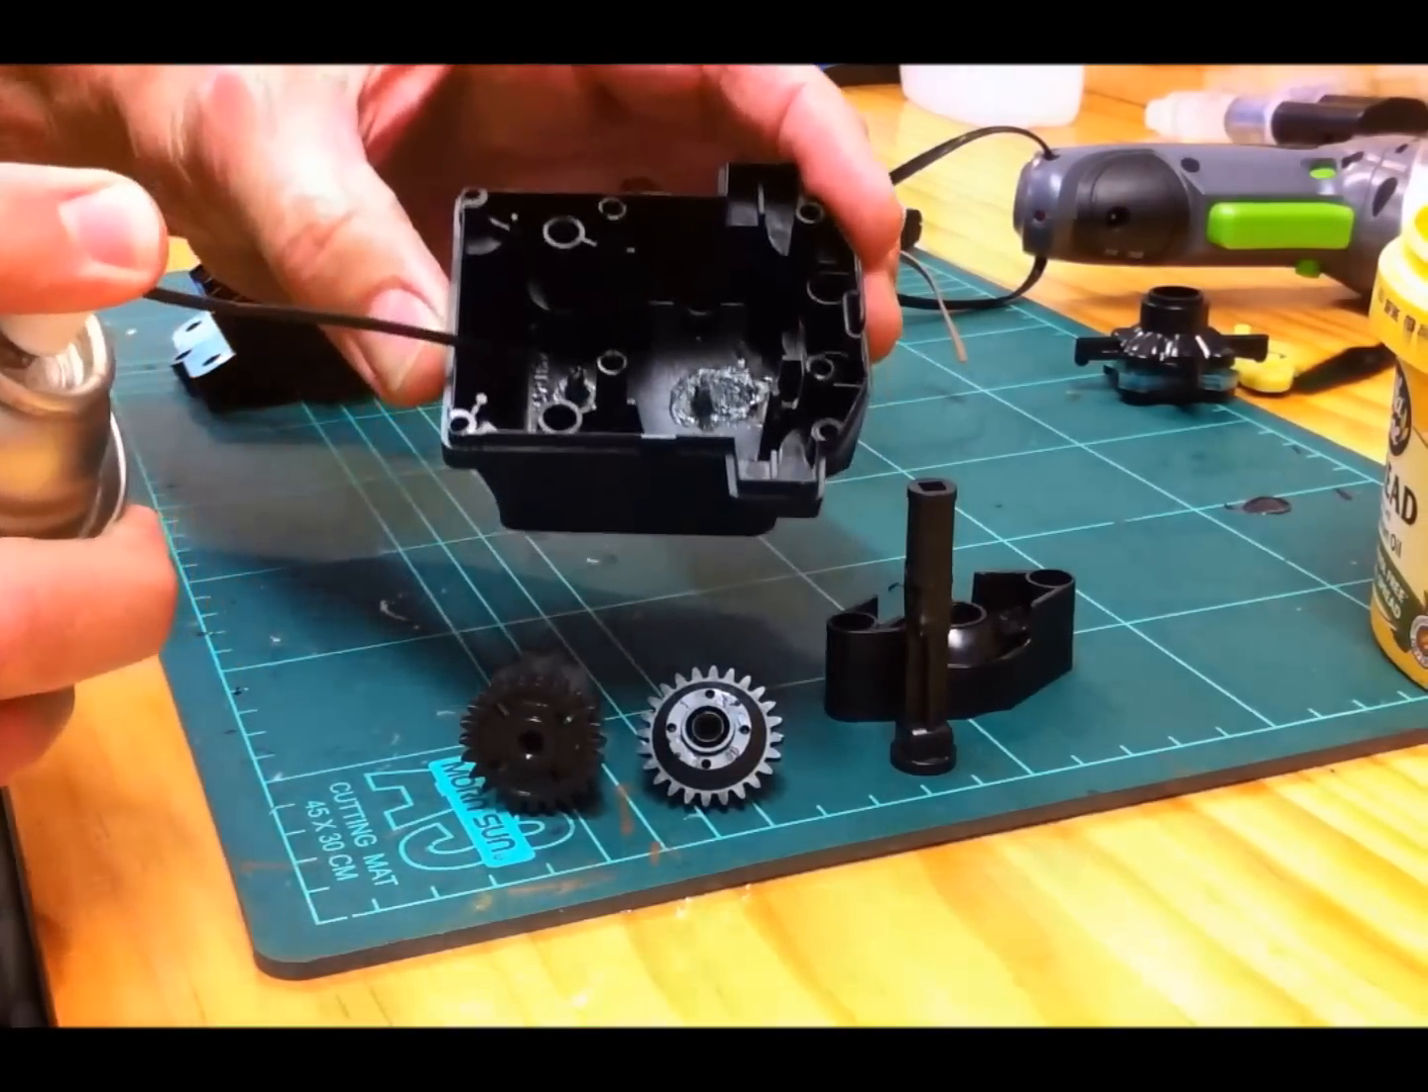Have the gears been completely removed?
Yes.